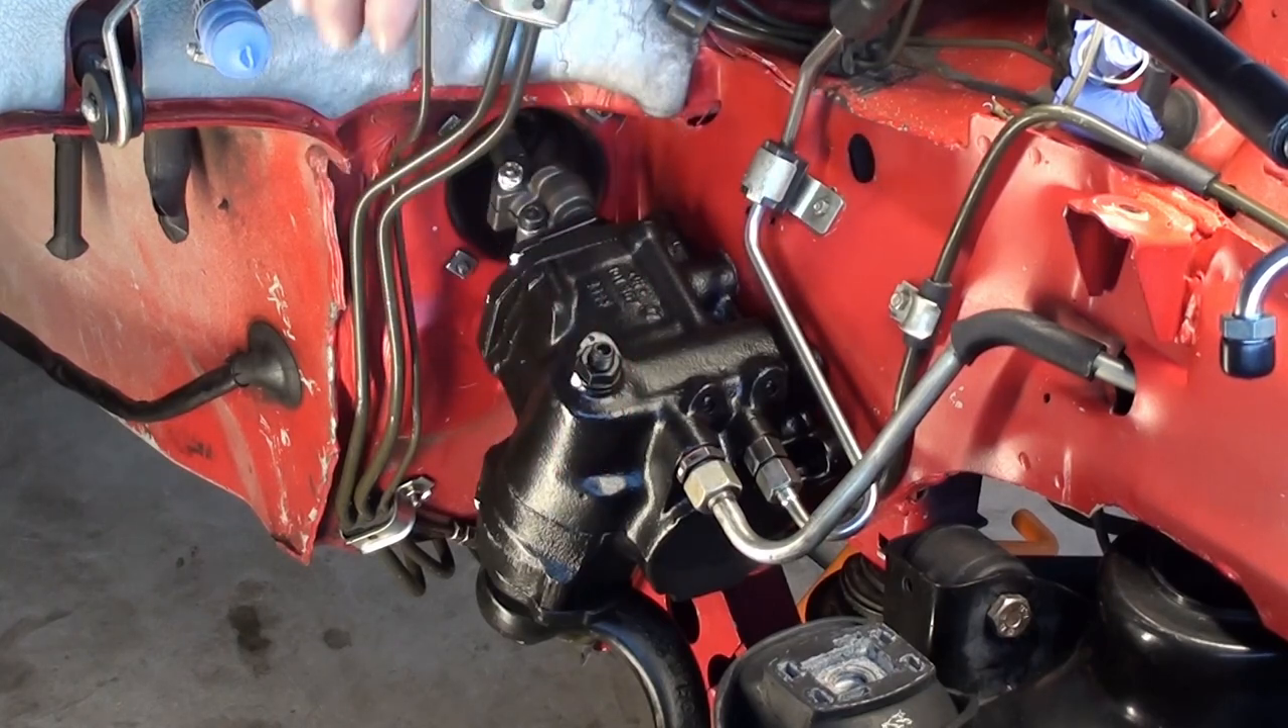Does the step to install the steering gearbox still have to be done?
No.